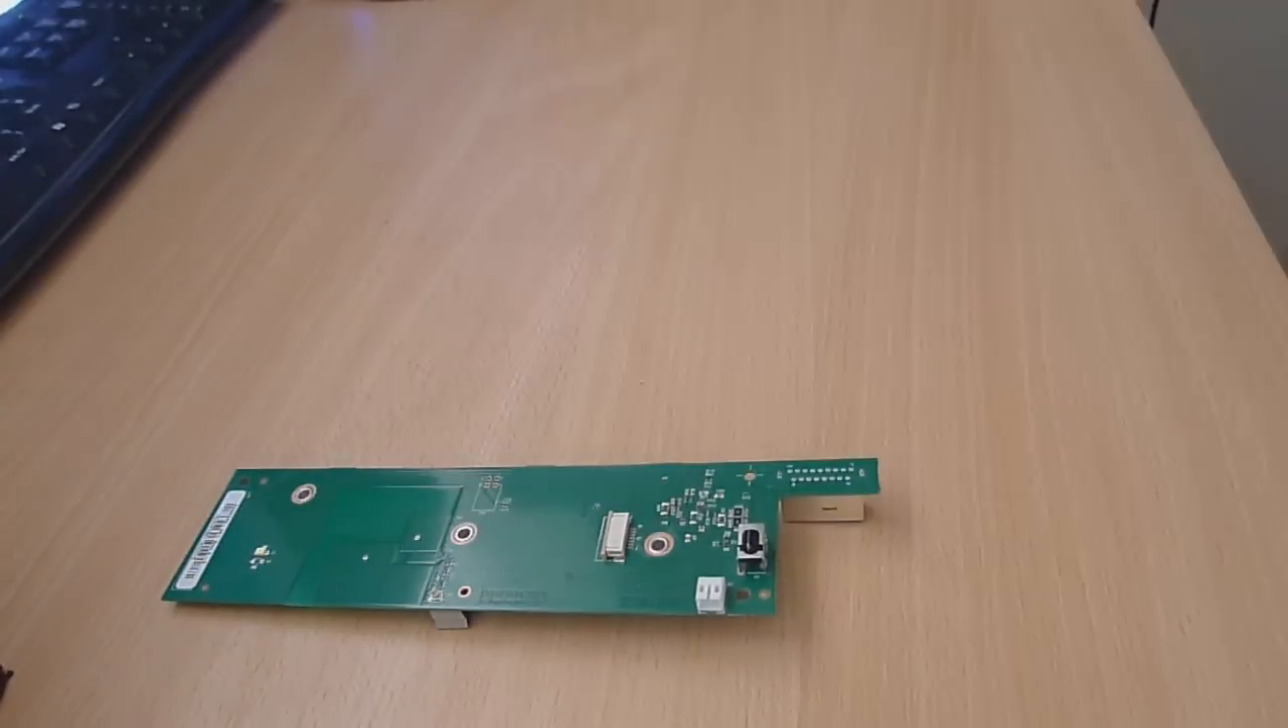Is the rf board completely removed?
Yes.